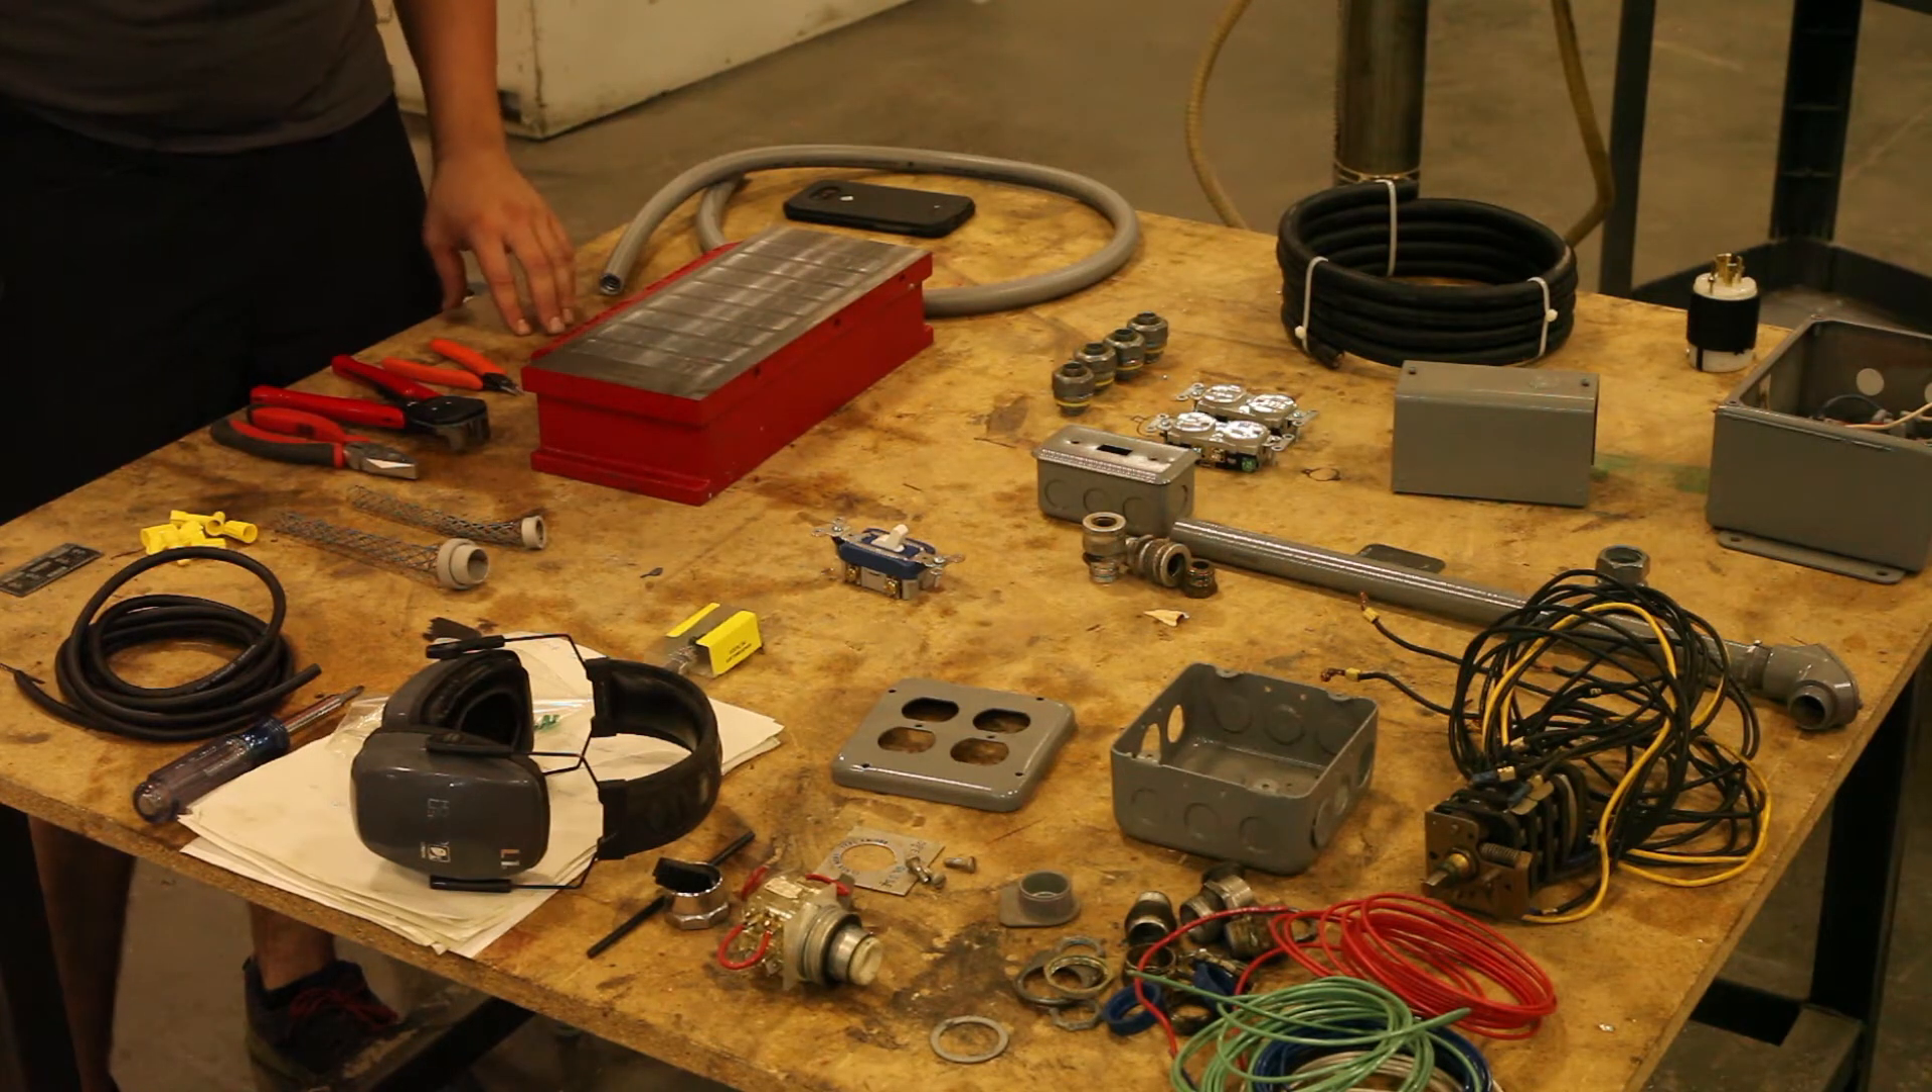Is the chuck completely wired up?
No.